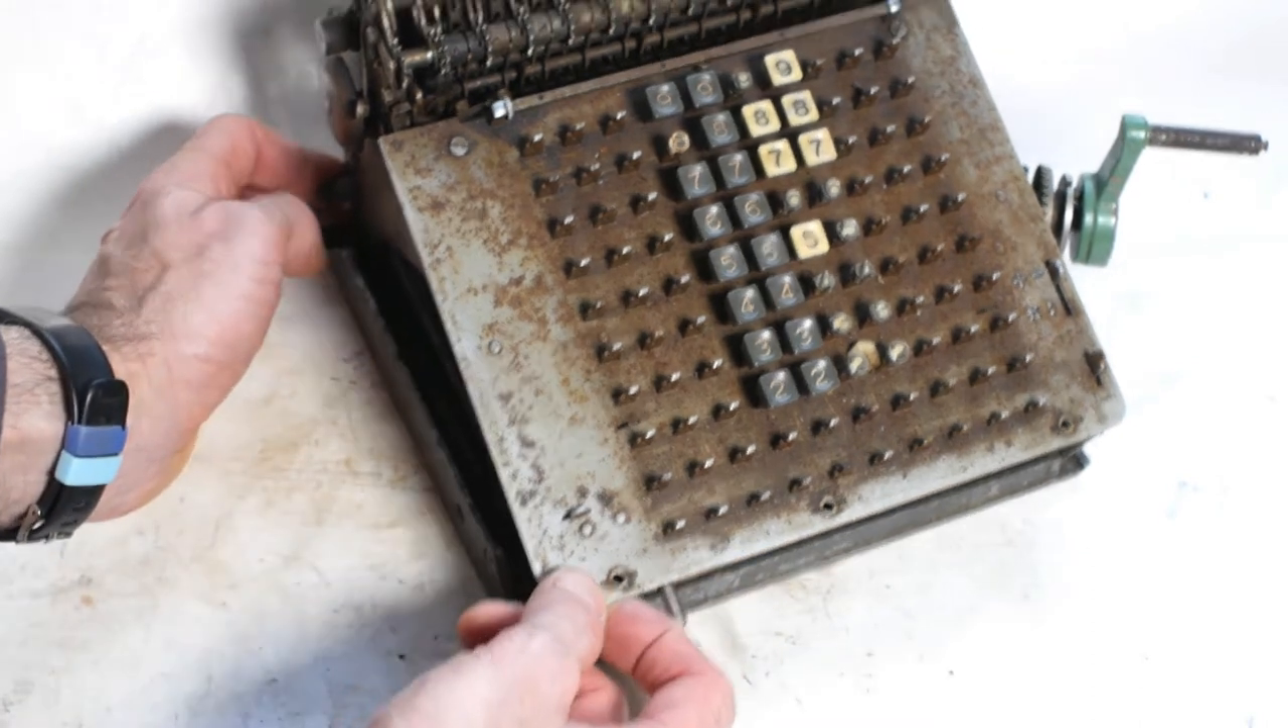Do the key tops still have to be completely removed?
Yes.